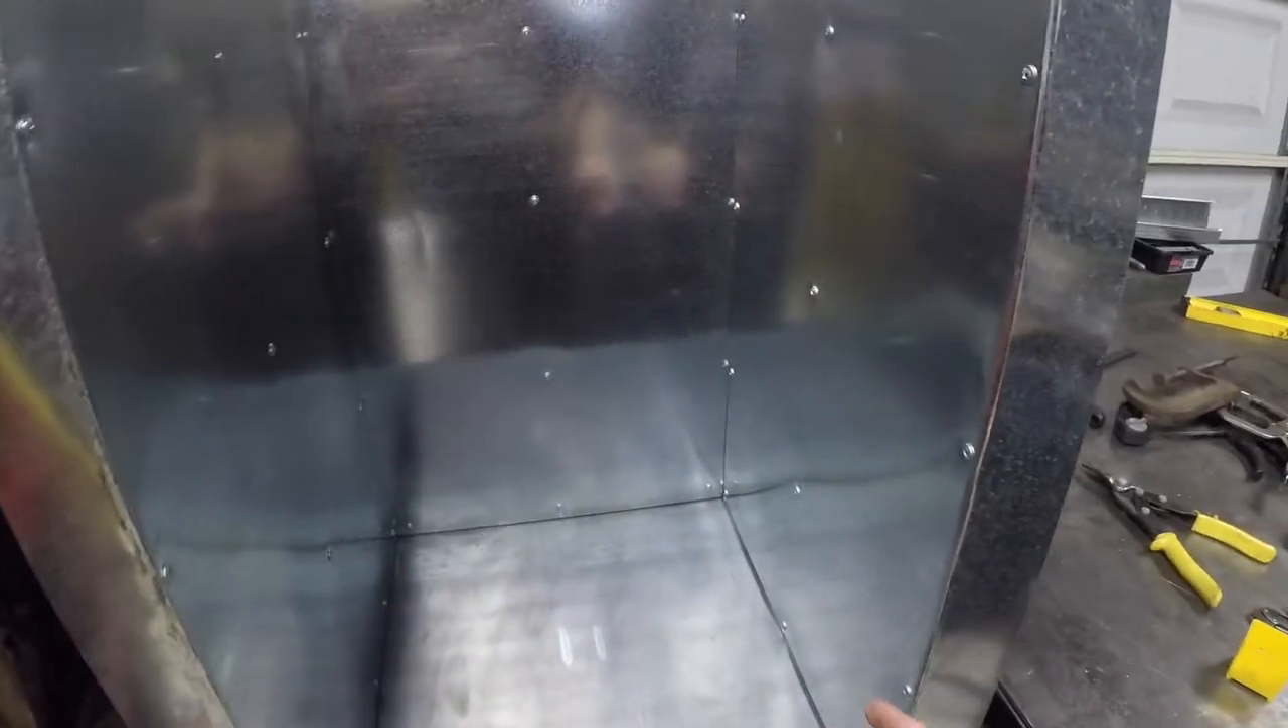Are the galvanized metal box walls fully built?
Yes.